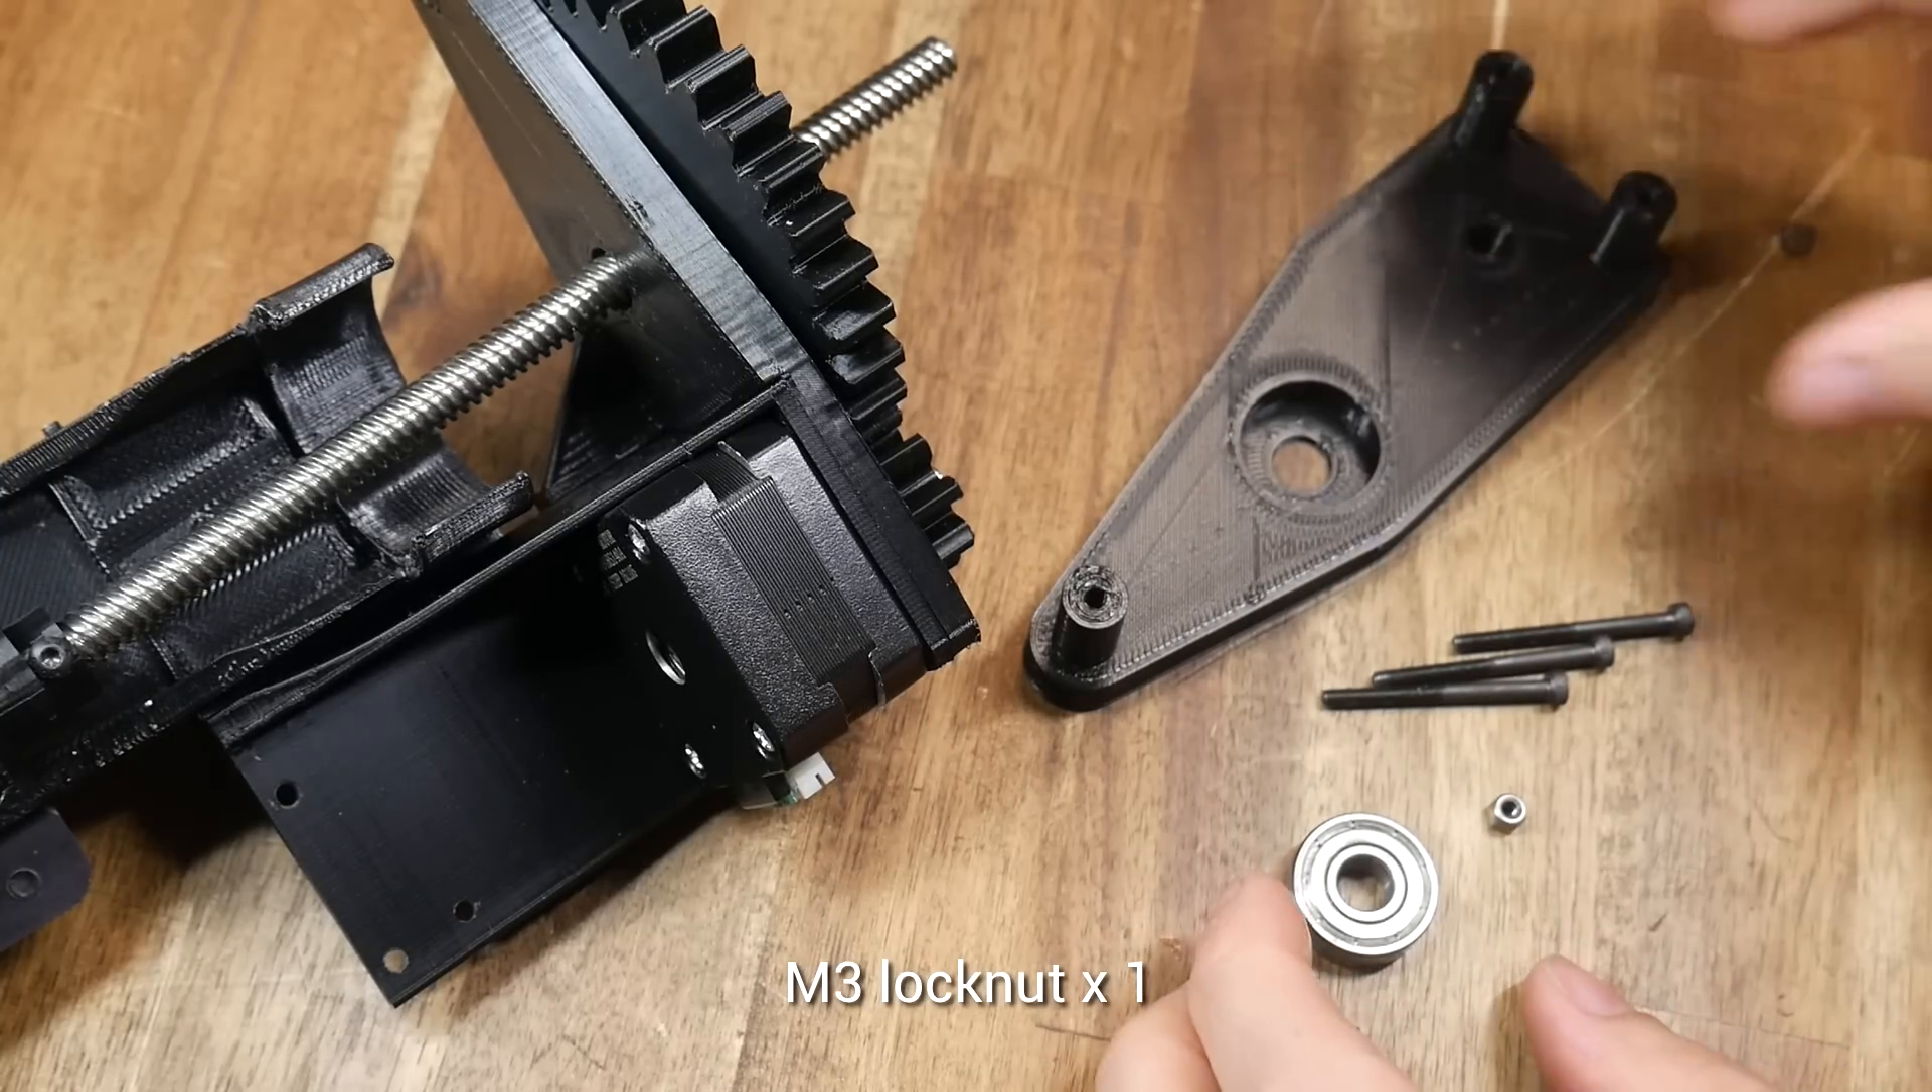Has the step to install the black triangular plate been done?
No.